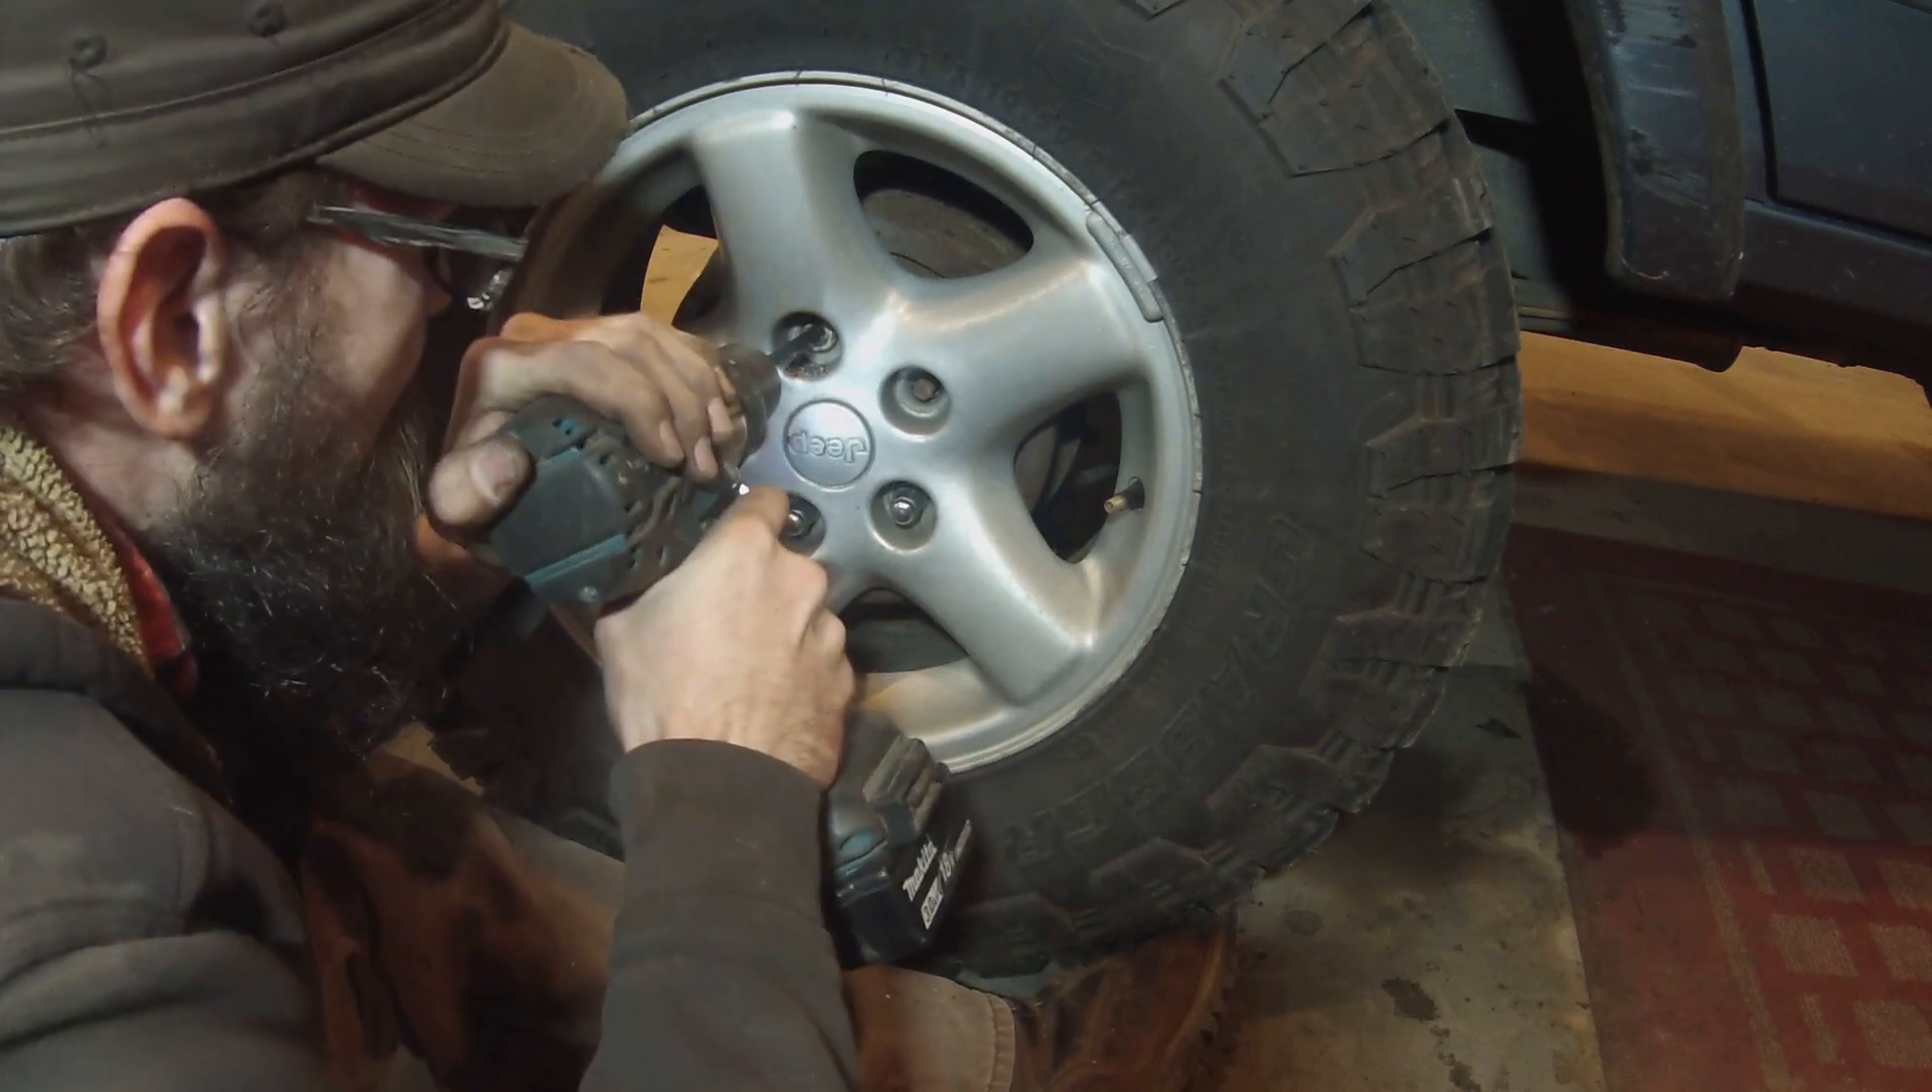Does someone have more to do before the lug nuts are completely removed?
Yes.